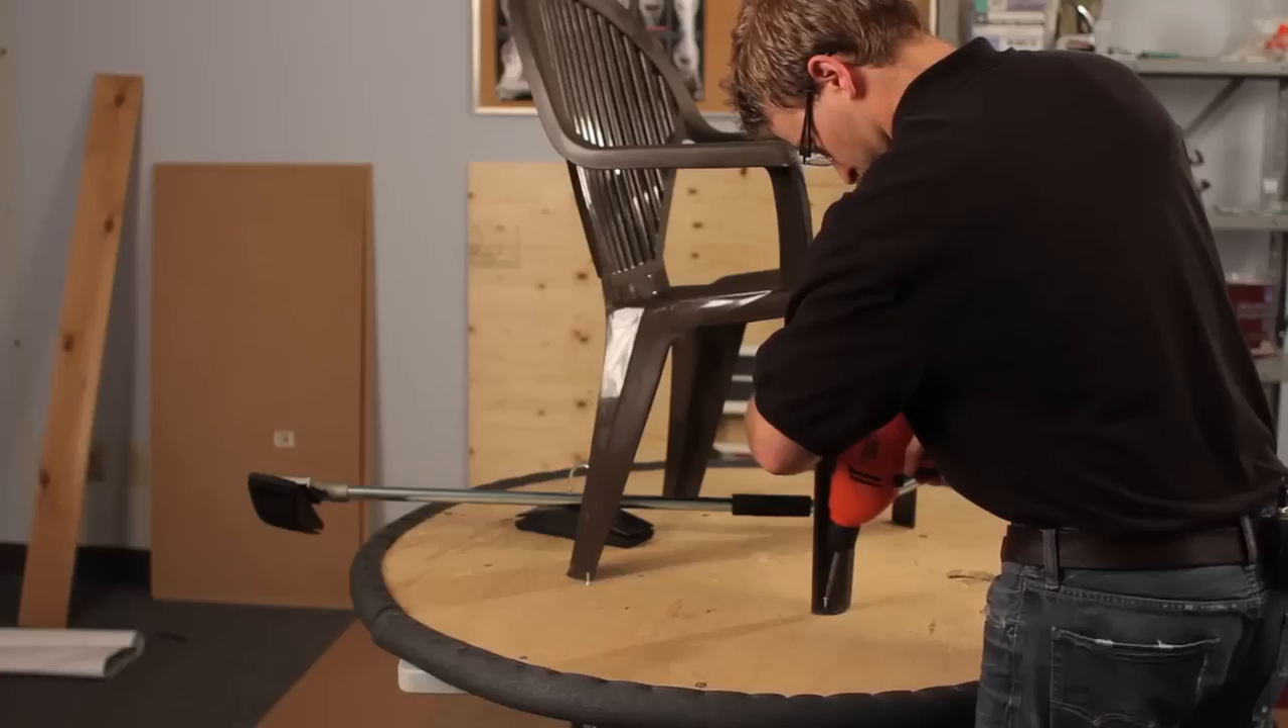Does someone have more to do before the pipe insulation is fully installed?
No.